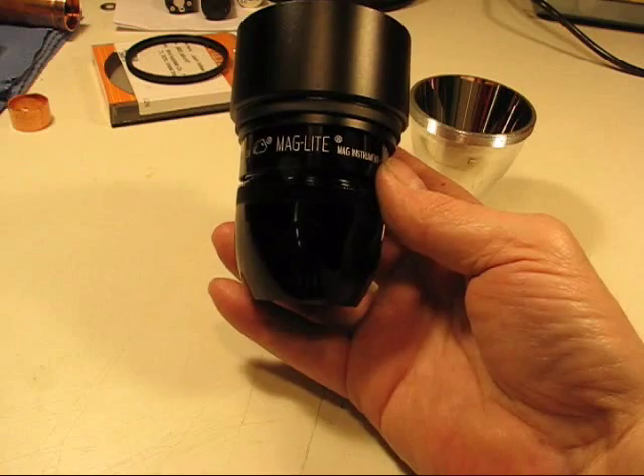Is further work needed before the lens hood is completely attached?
No.